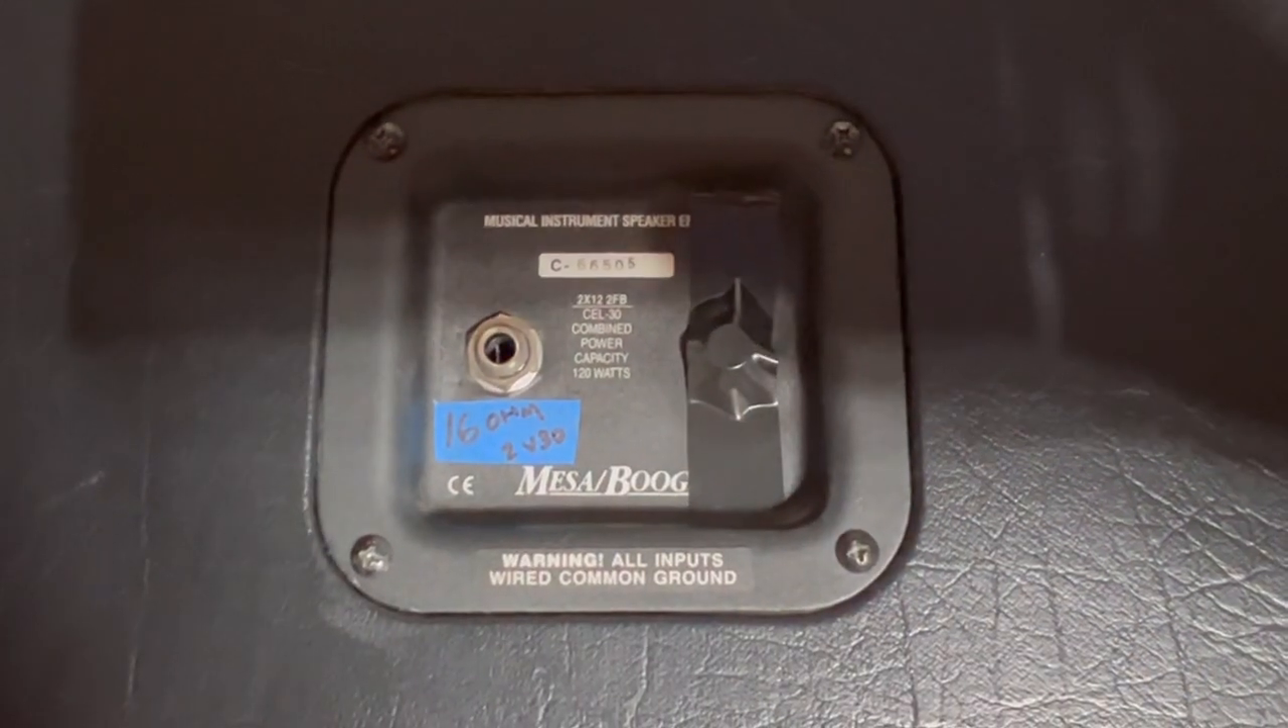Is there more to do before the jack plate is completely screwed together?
No.